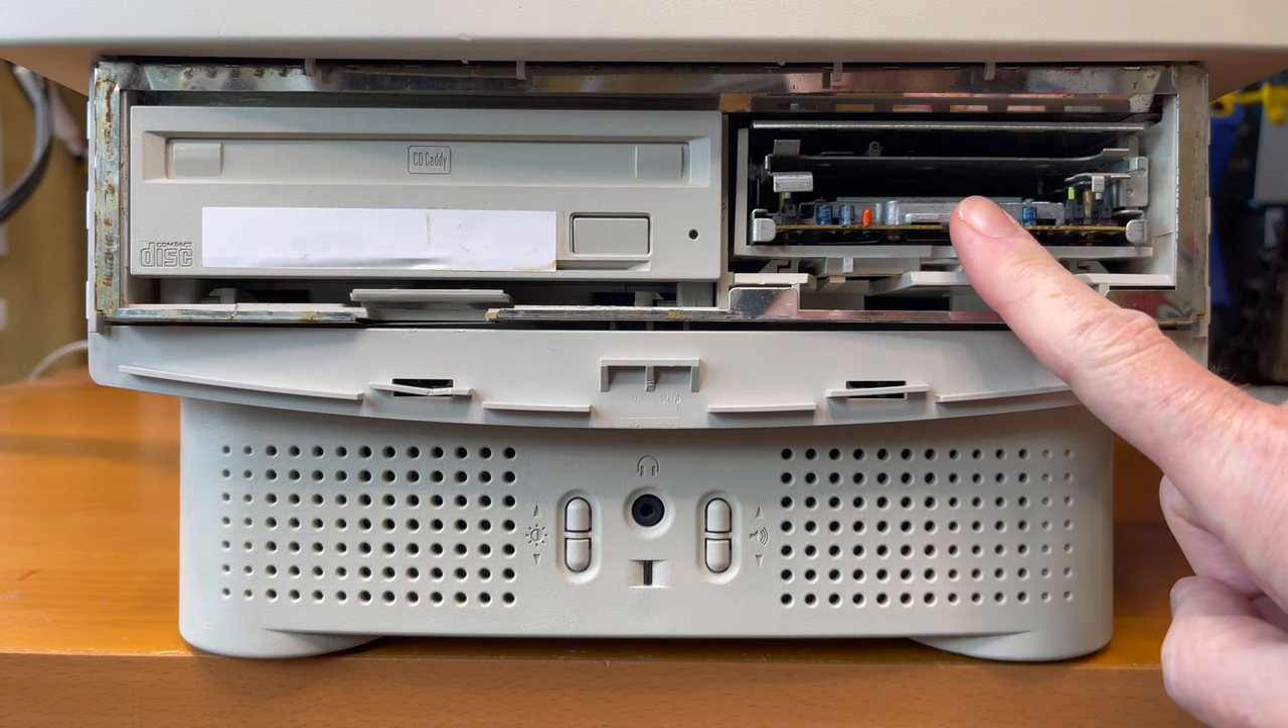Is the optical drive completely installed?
Yes.